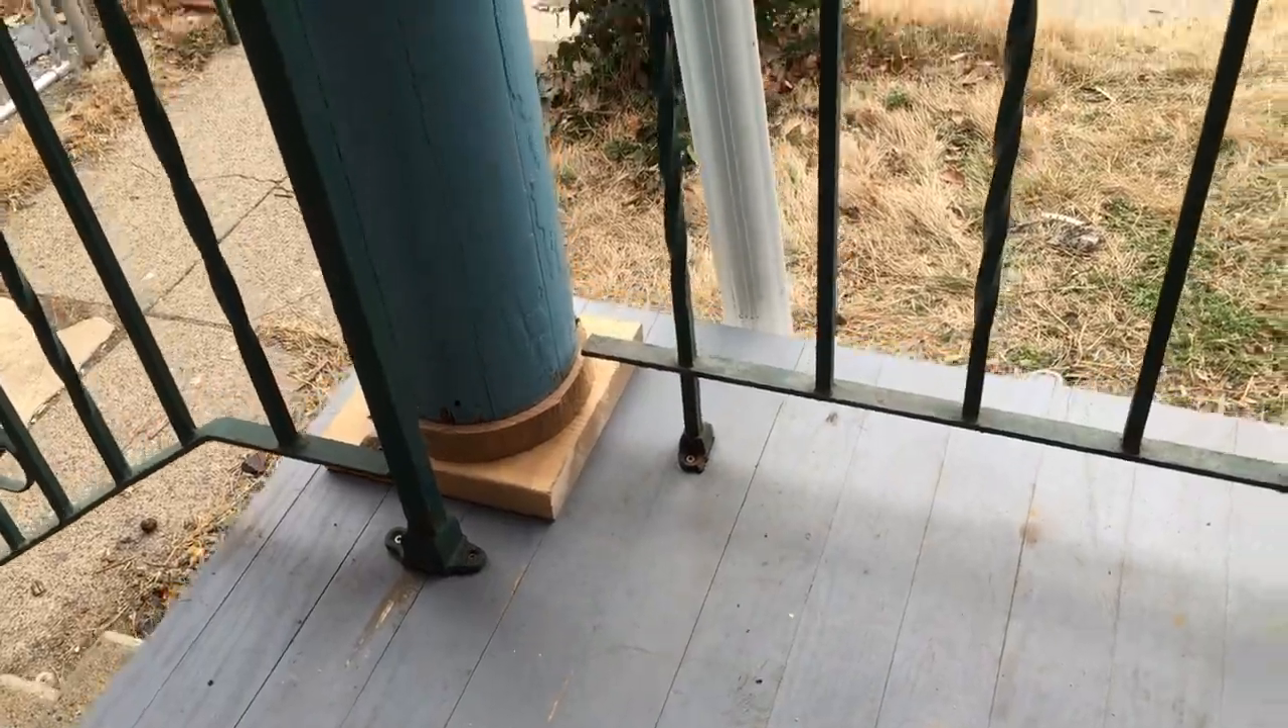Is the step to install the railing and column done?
Yes.